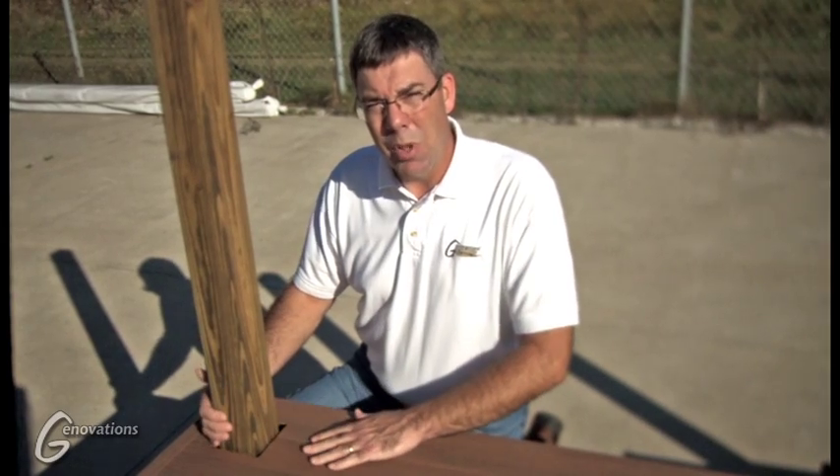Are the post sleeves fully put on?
No.